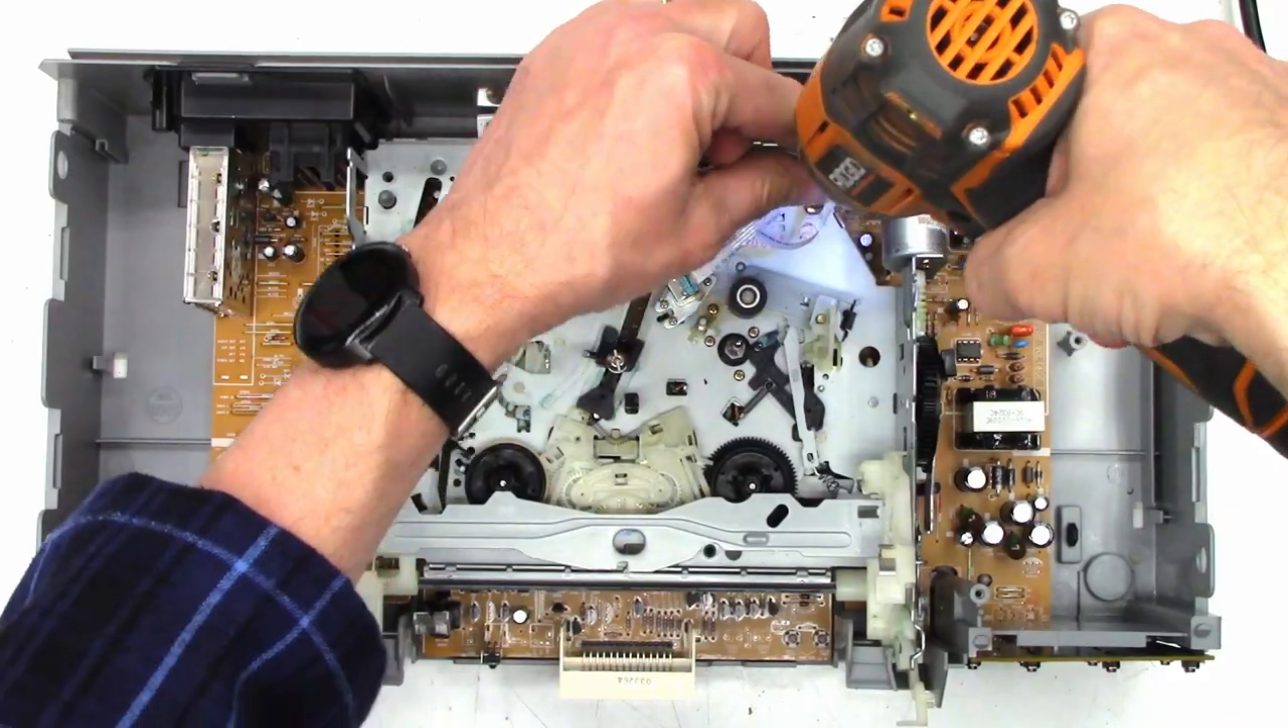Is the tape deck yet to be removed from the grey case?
Yes.